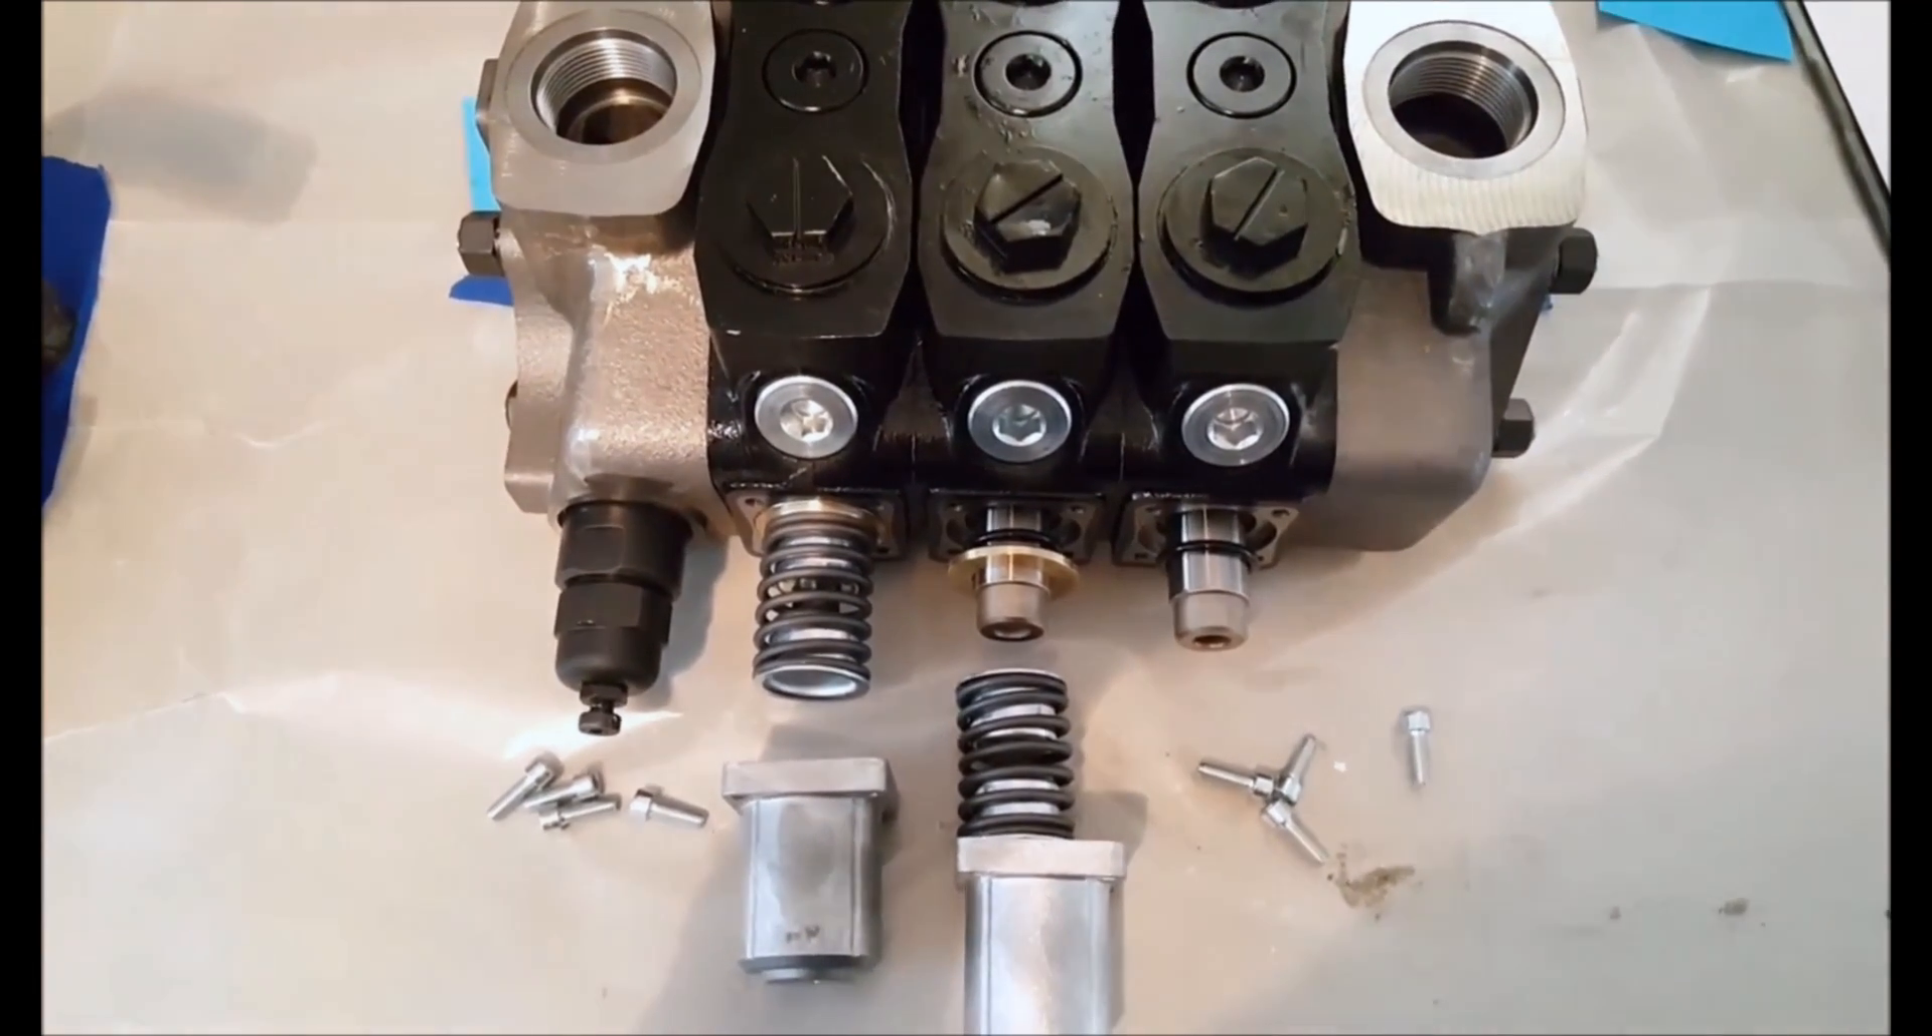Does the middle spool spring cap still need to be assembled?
Yes.